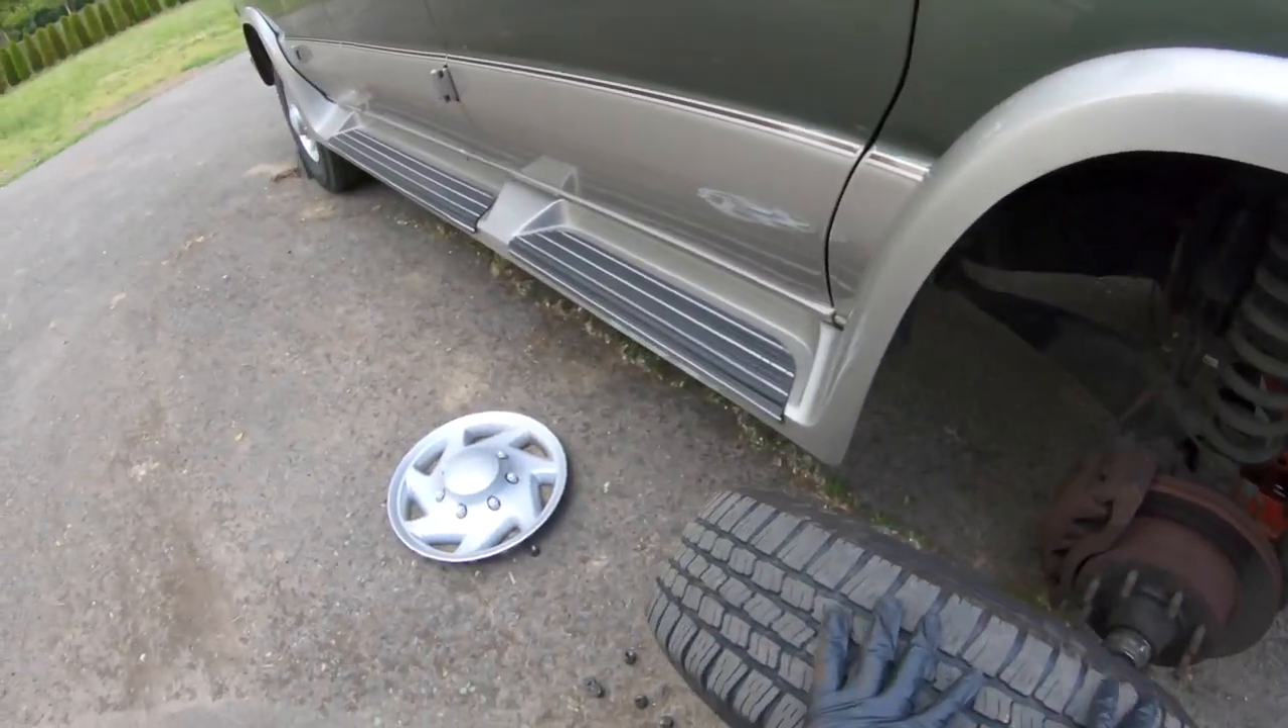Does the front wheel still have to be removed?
No.